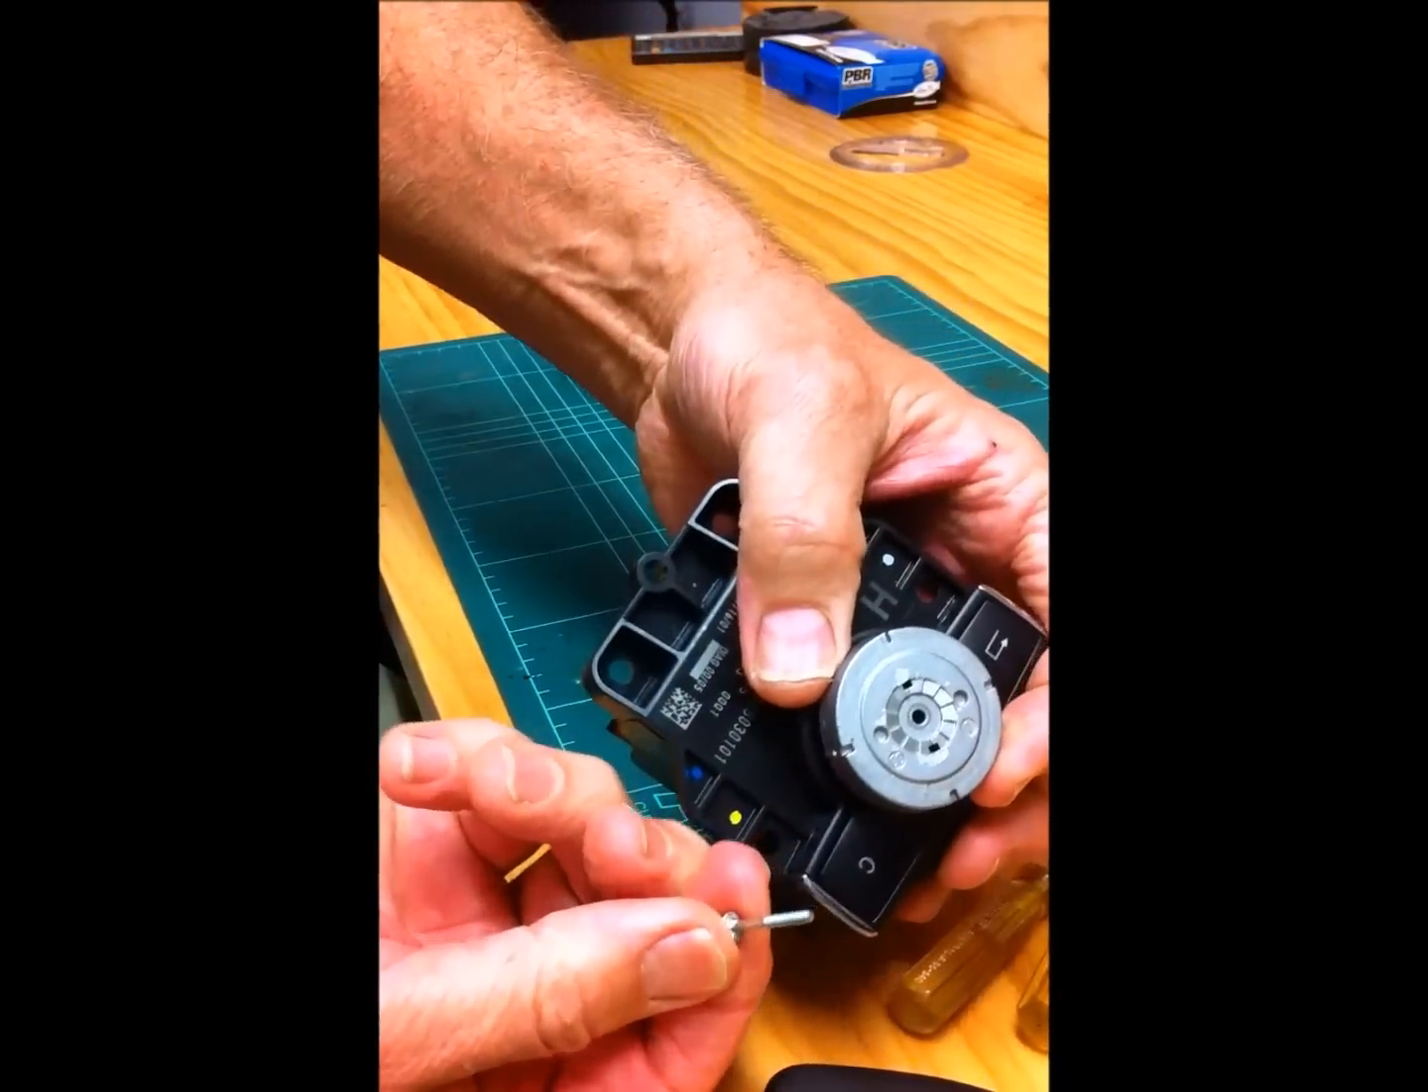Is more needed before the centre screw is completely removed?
No.